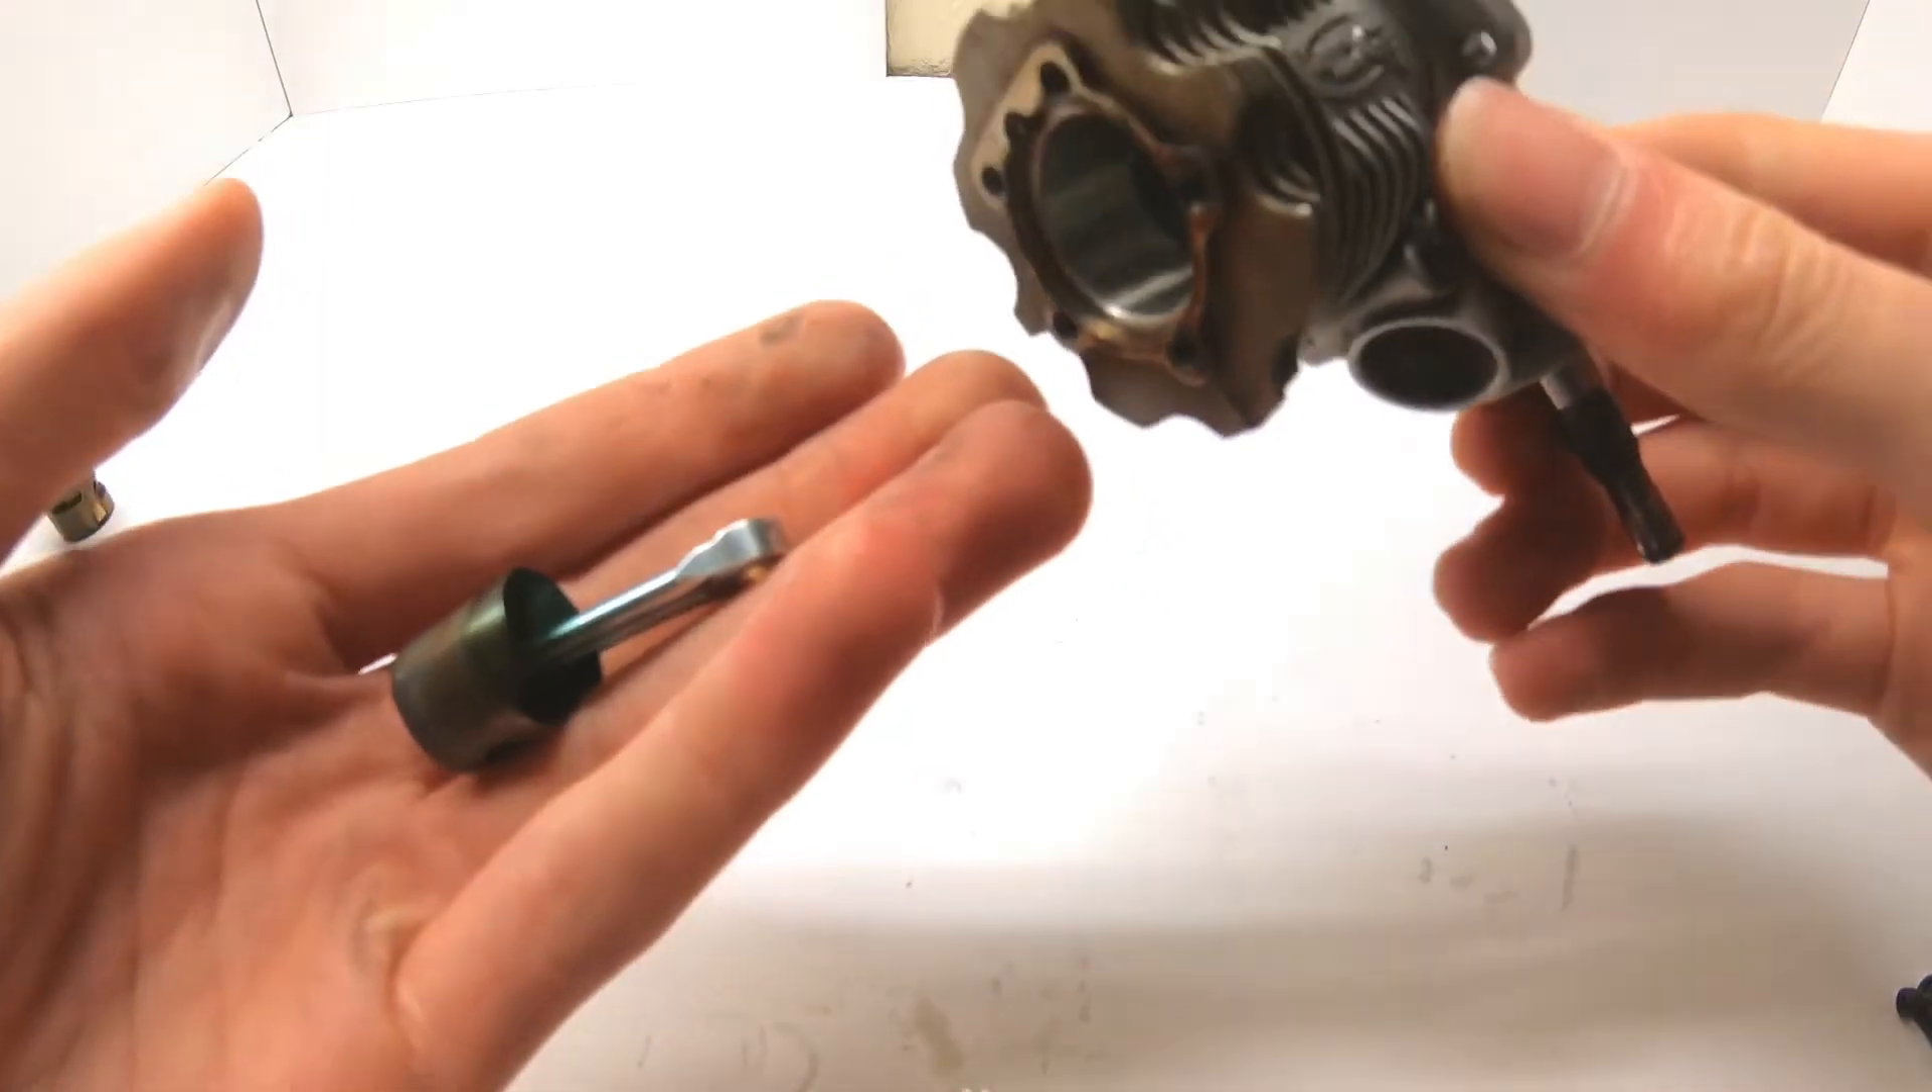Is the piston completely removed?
Yes.